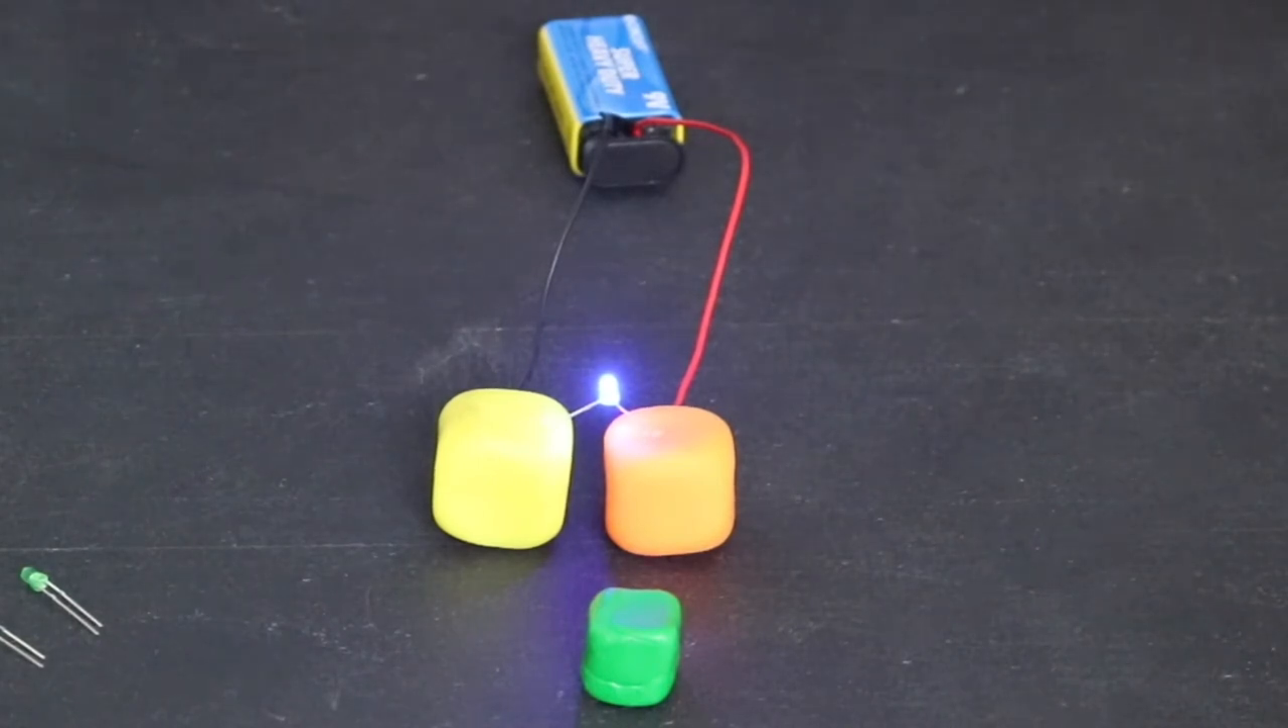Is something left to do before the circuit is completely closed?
No.